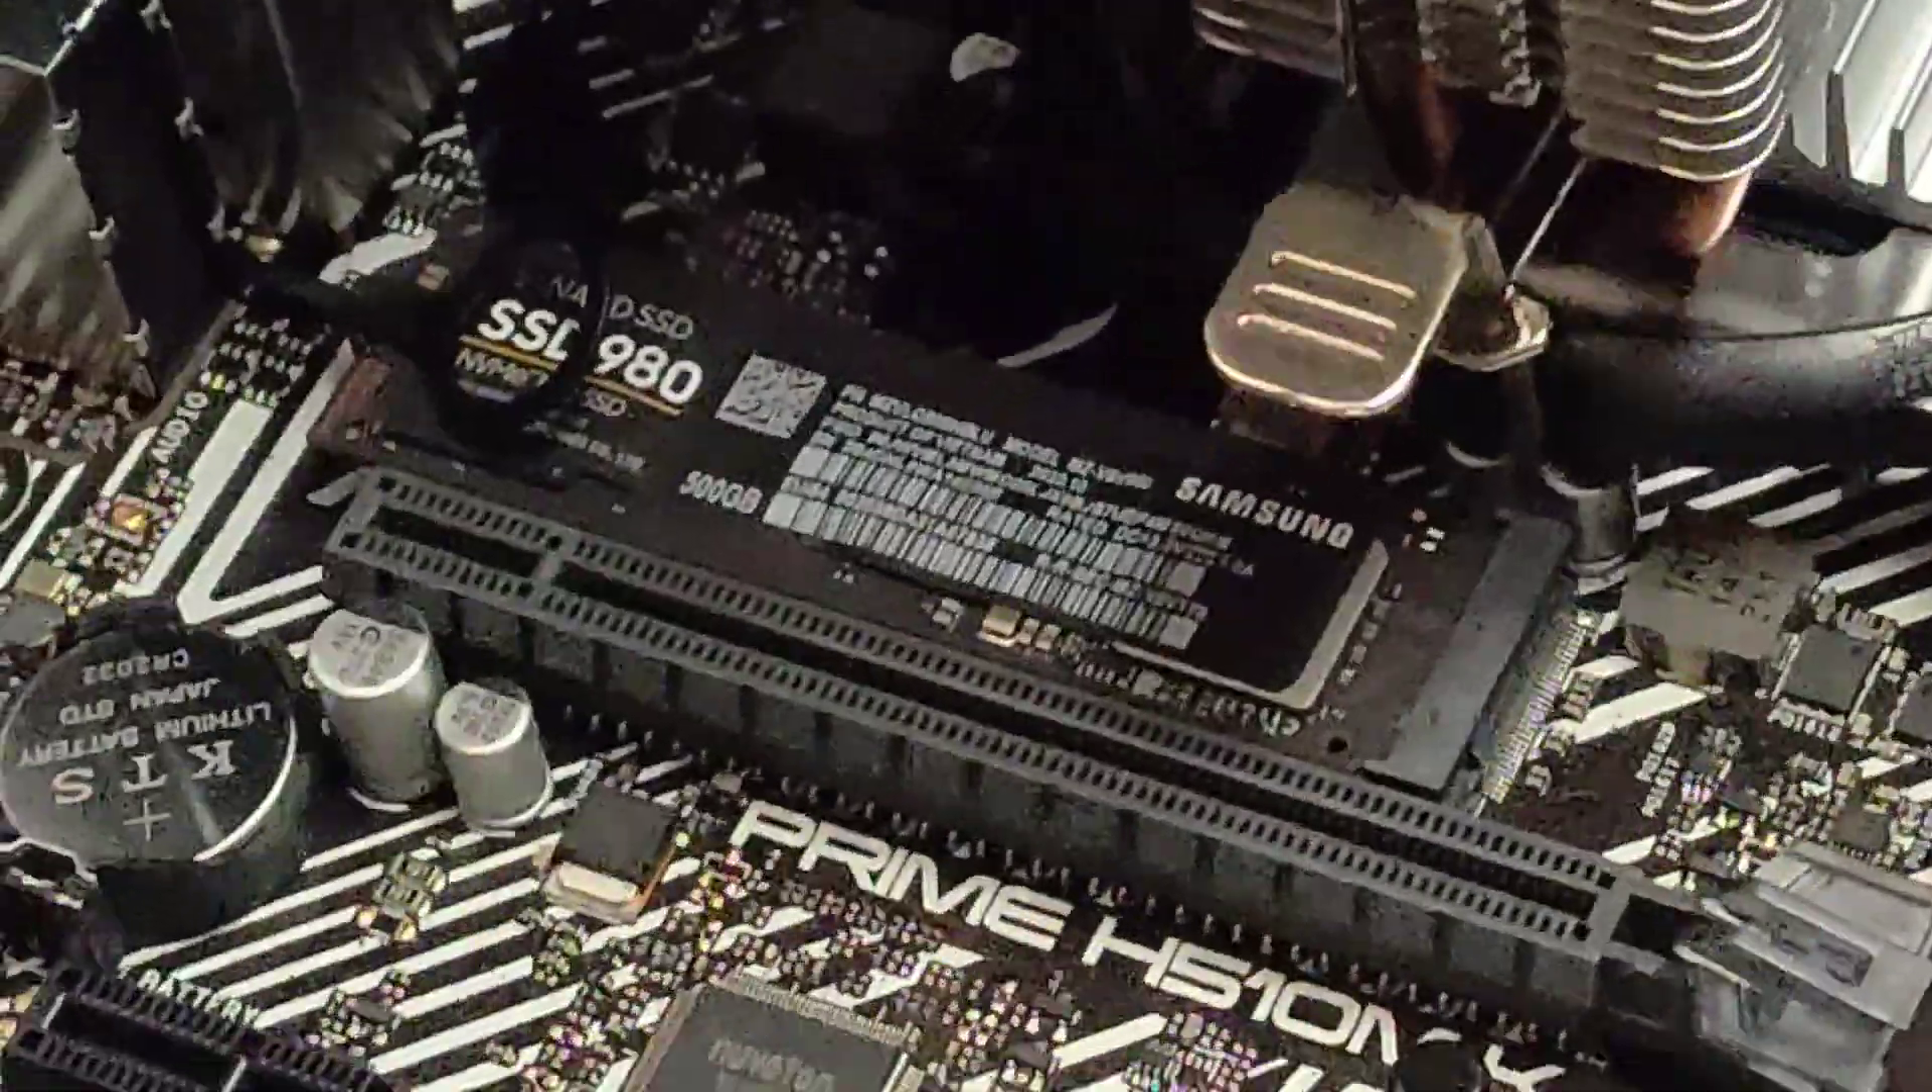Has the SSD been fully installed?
Yes.